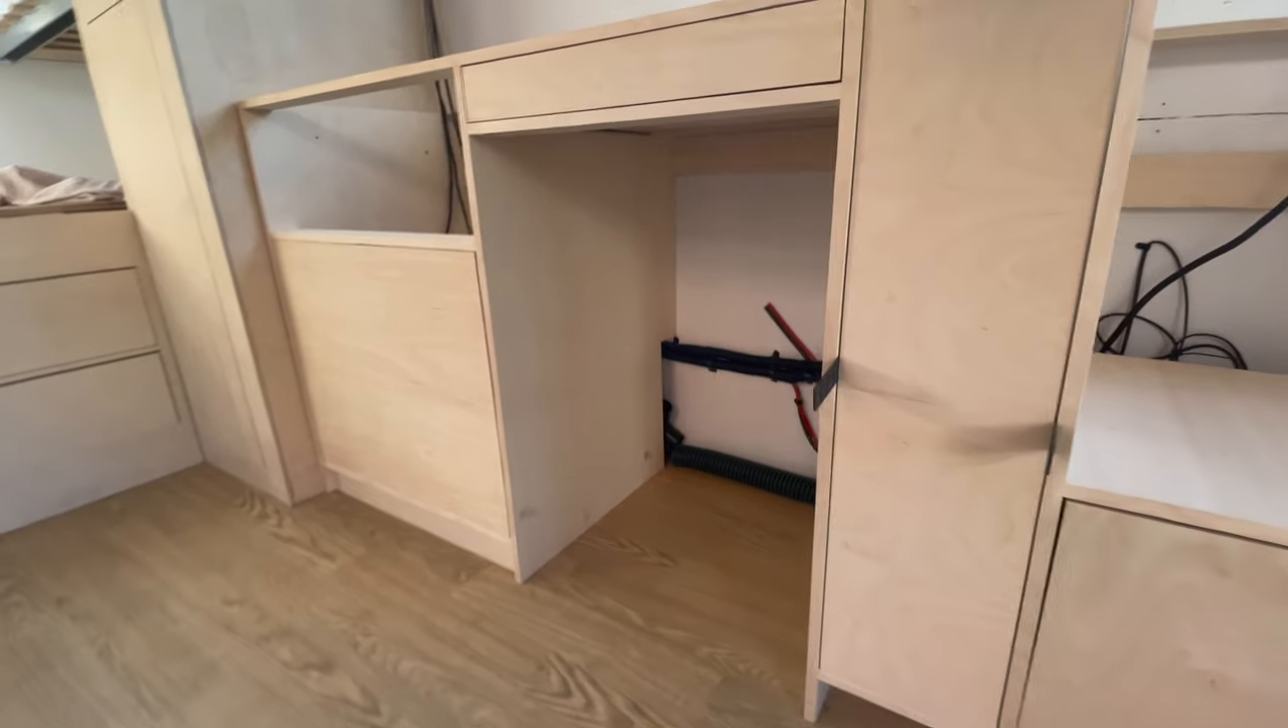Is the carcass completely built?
Yes.